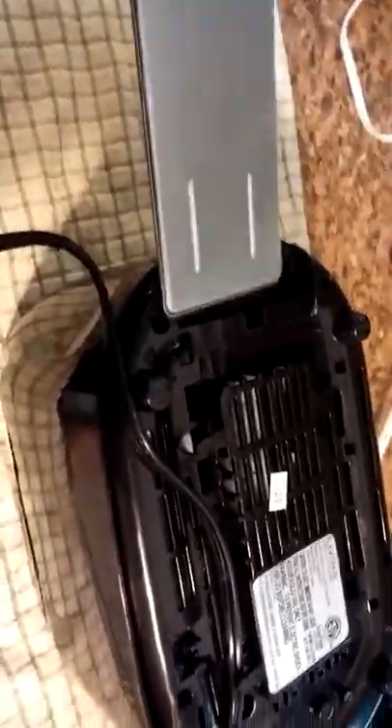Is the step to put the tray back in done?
No.